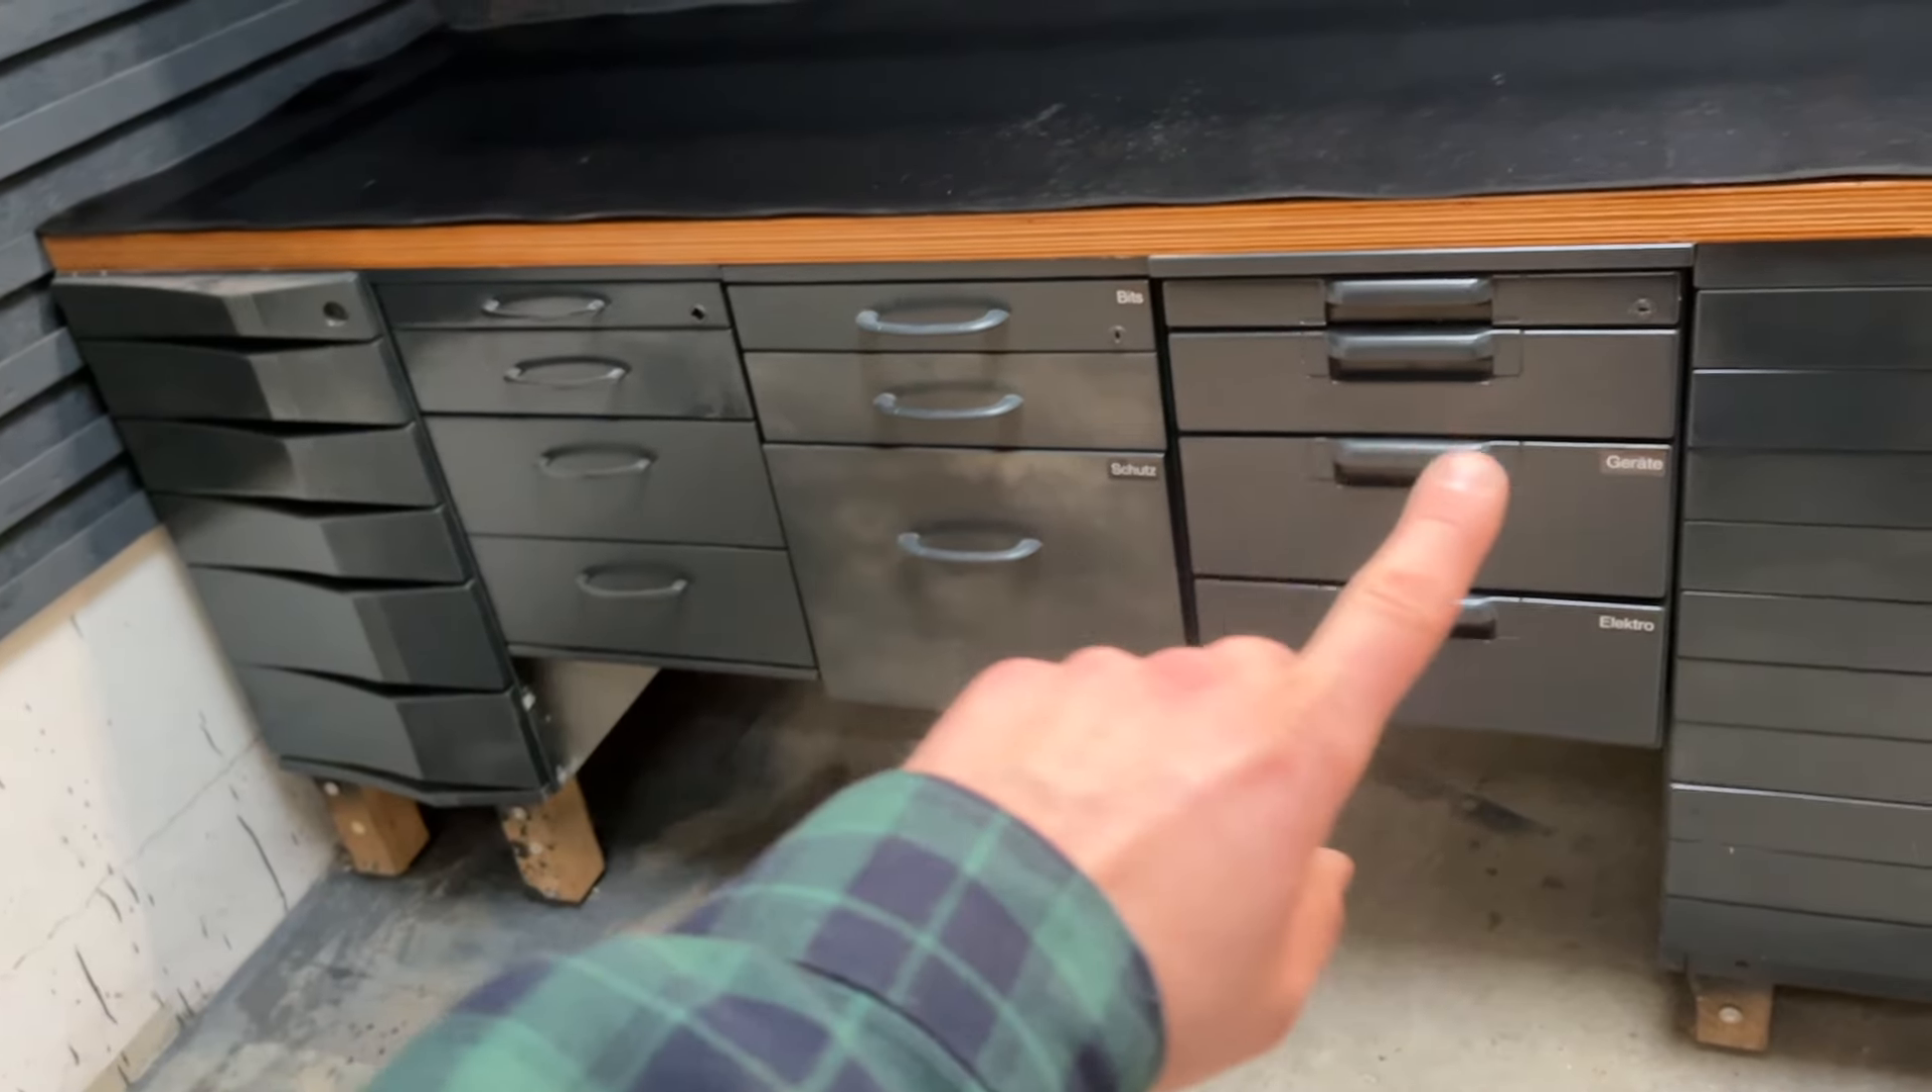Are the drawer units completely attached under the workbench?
Yes.